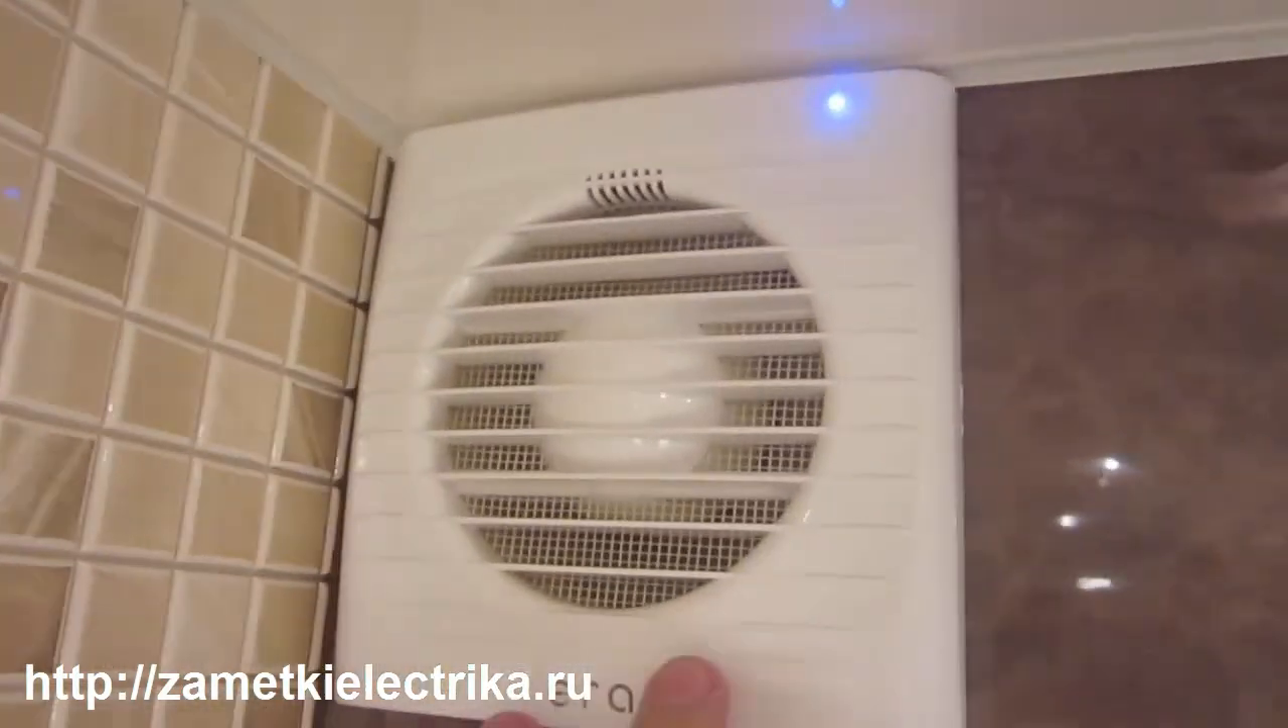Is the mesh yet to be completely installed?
No.